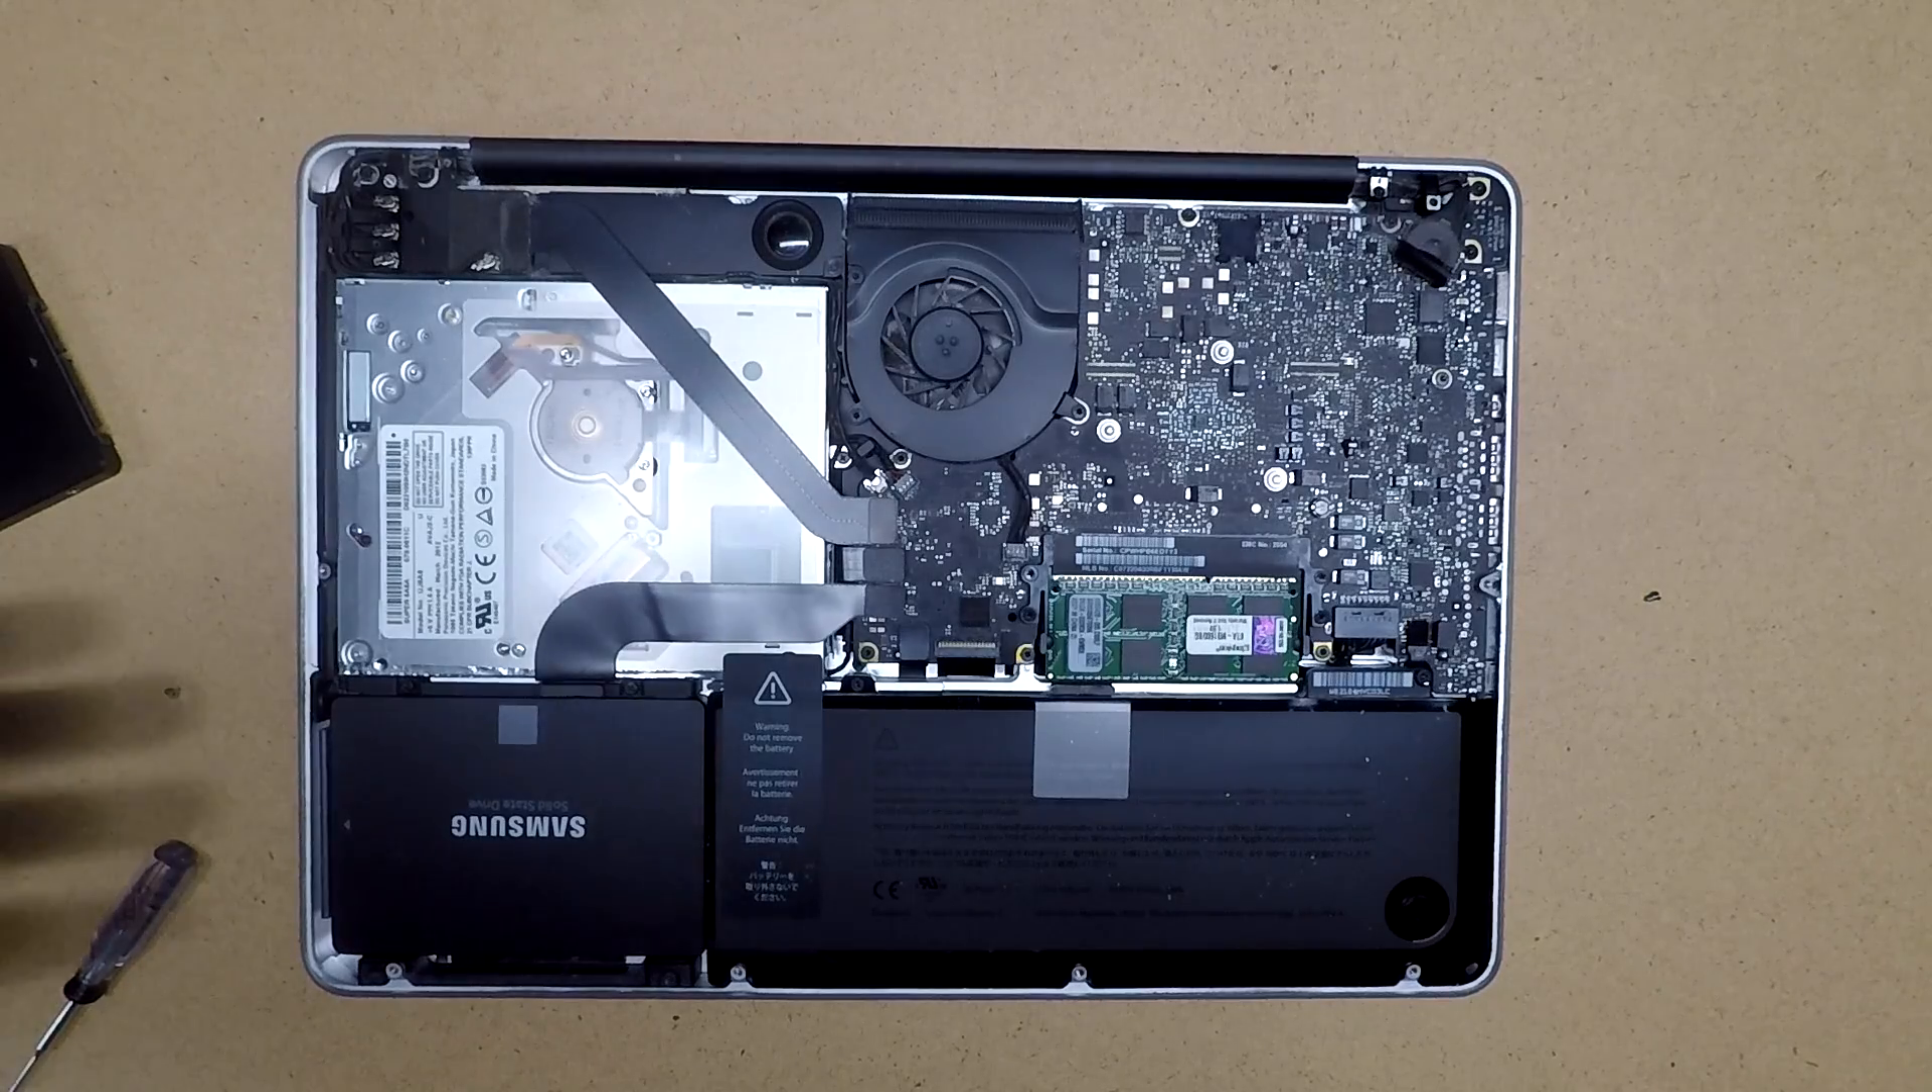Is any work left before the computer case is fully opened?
No.